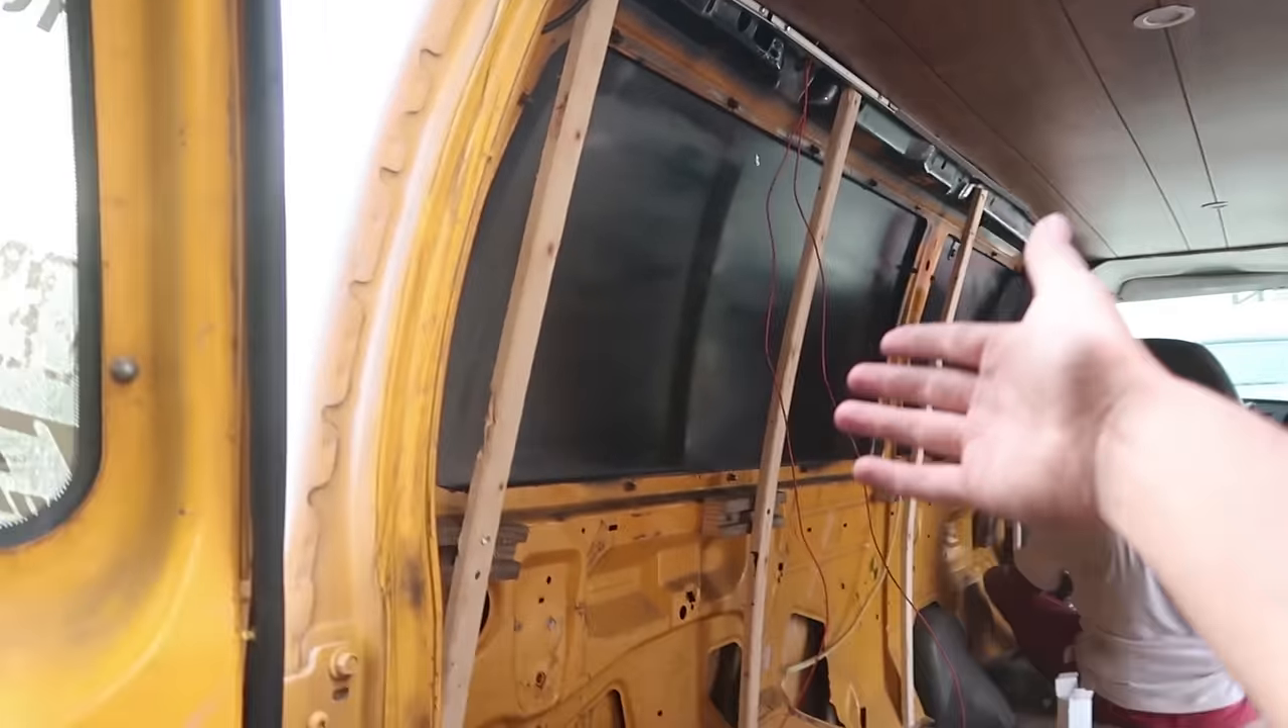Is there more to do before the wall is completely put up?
Yes.